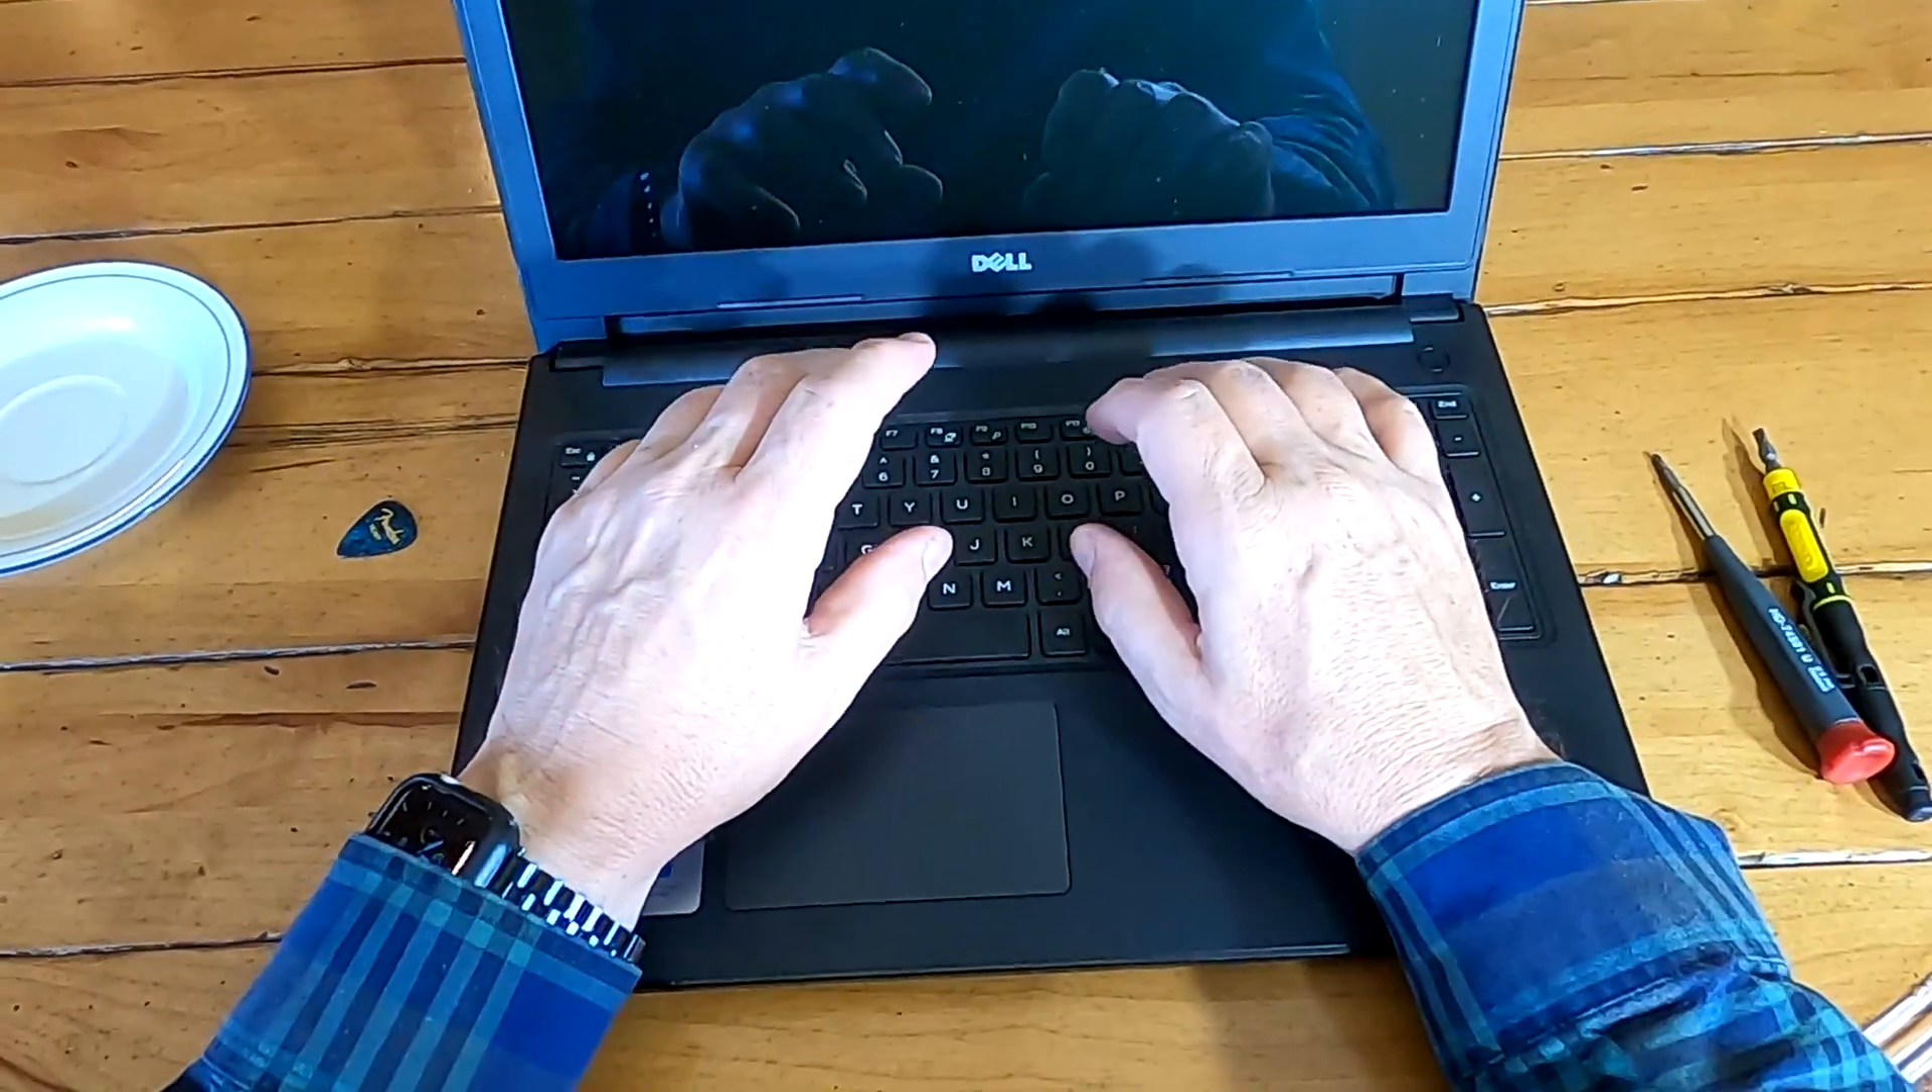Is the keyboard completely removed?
No.